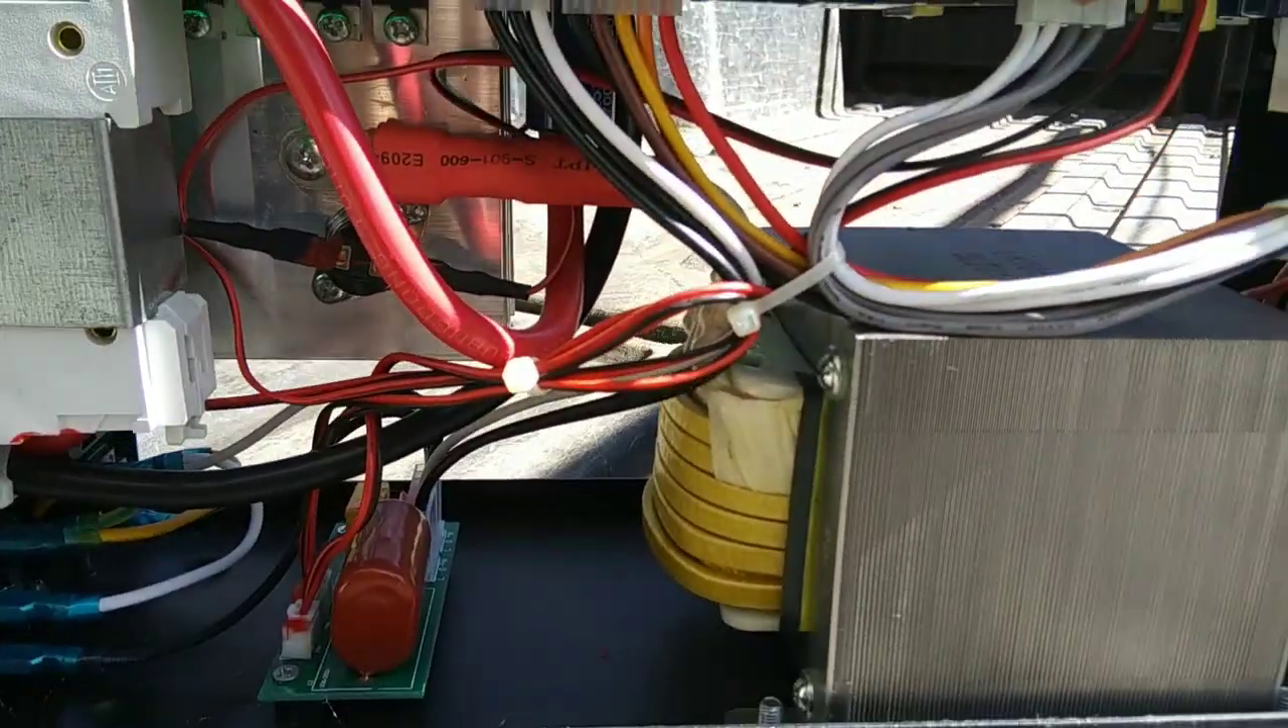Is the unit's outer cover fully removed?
Yes.